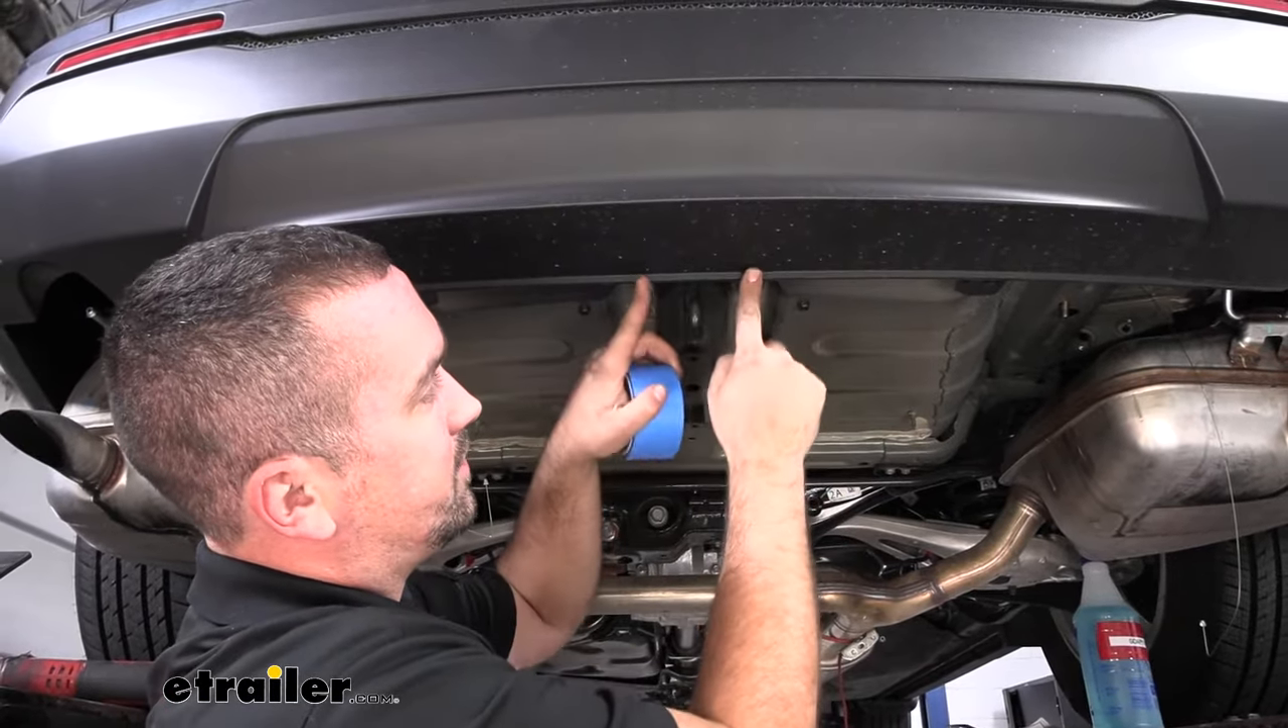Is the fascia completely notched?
No.